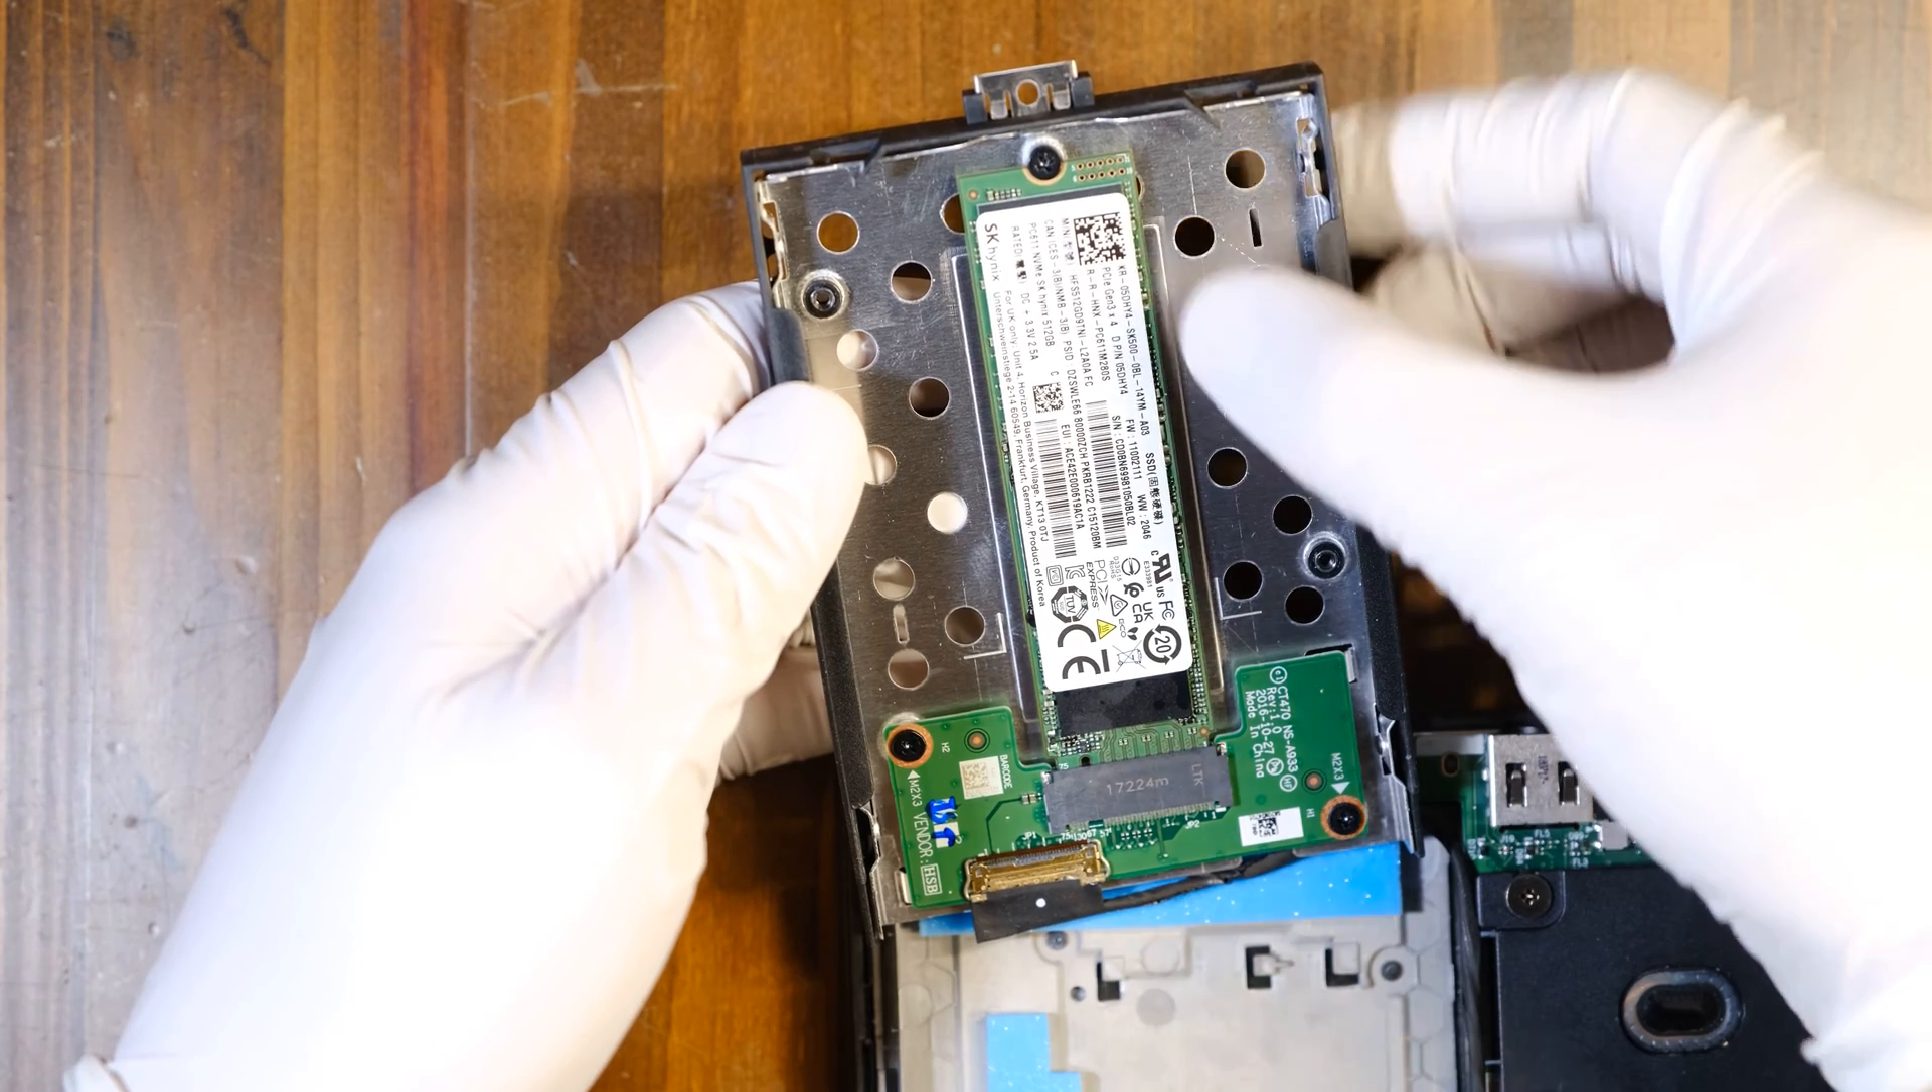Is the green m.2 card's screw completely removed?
No.